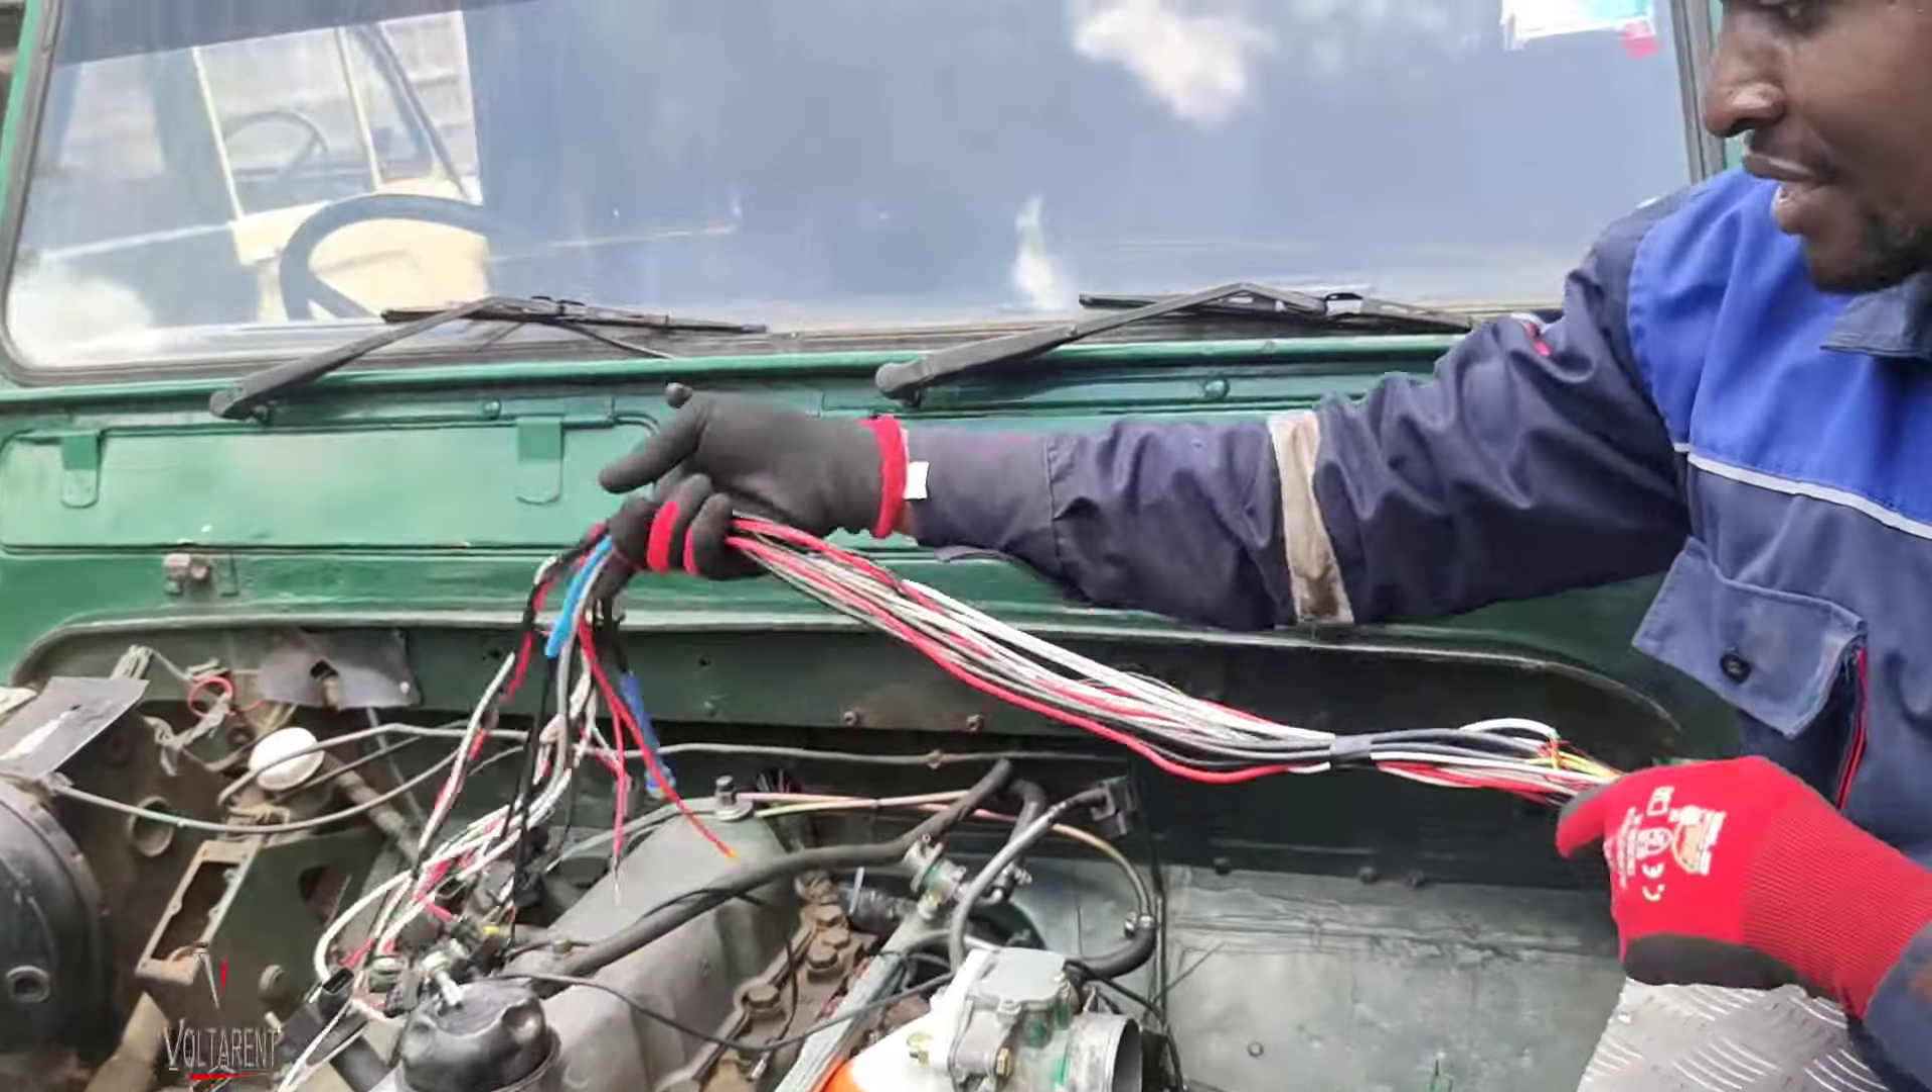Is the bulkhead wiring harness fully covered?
No.